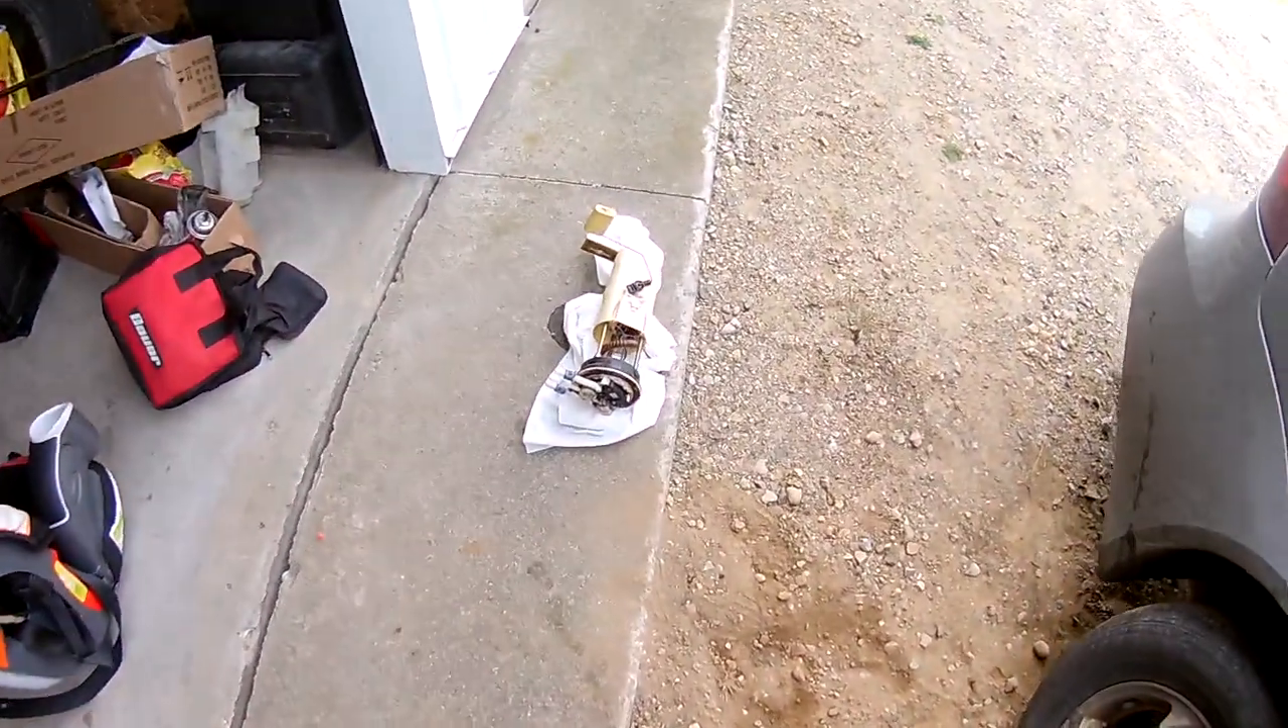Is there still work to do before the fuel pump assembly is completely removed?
No.